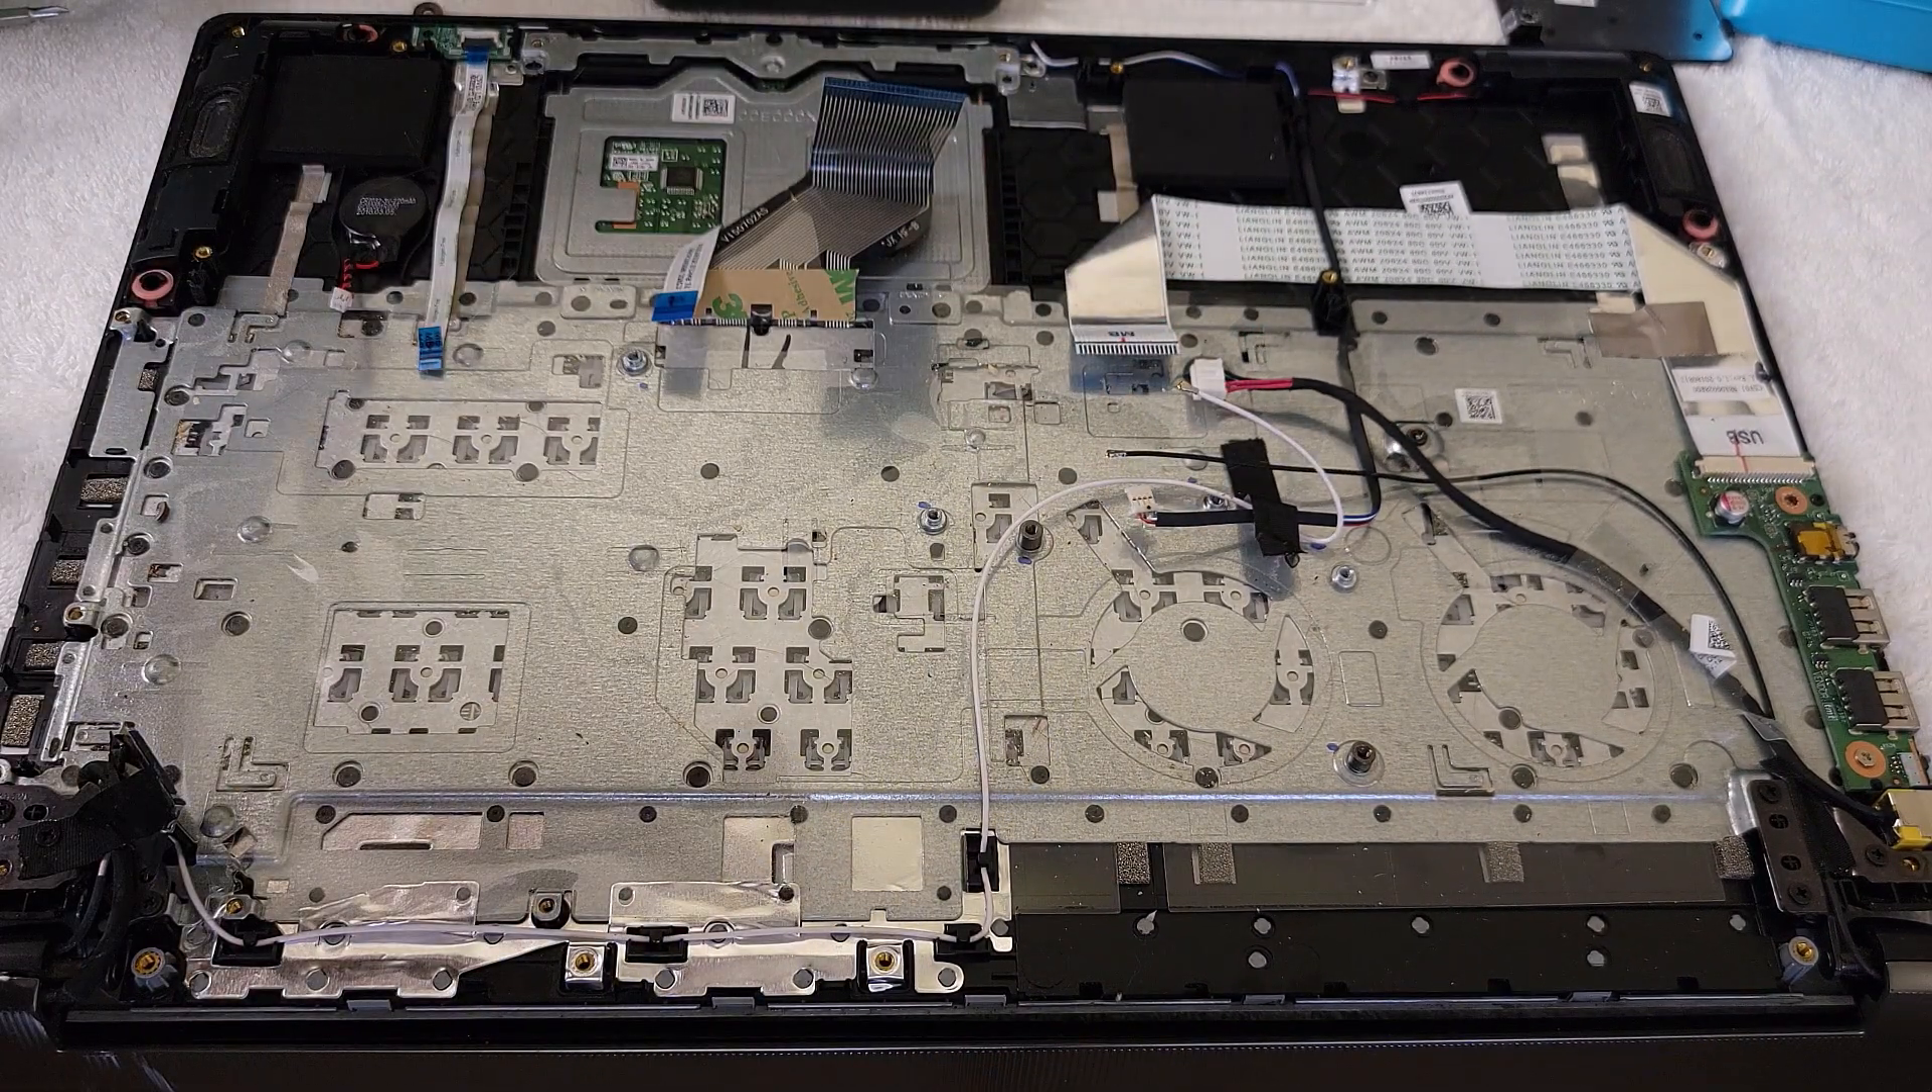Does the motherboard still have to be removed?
No.